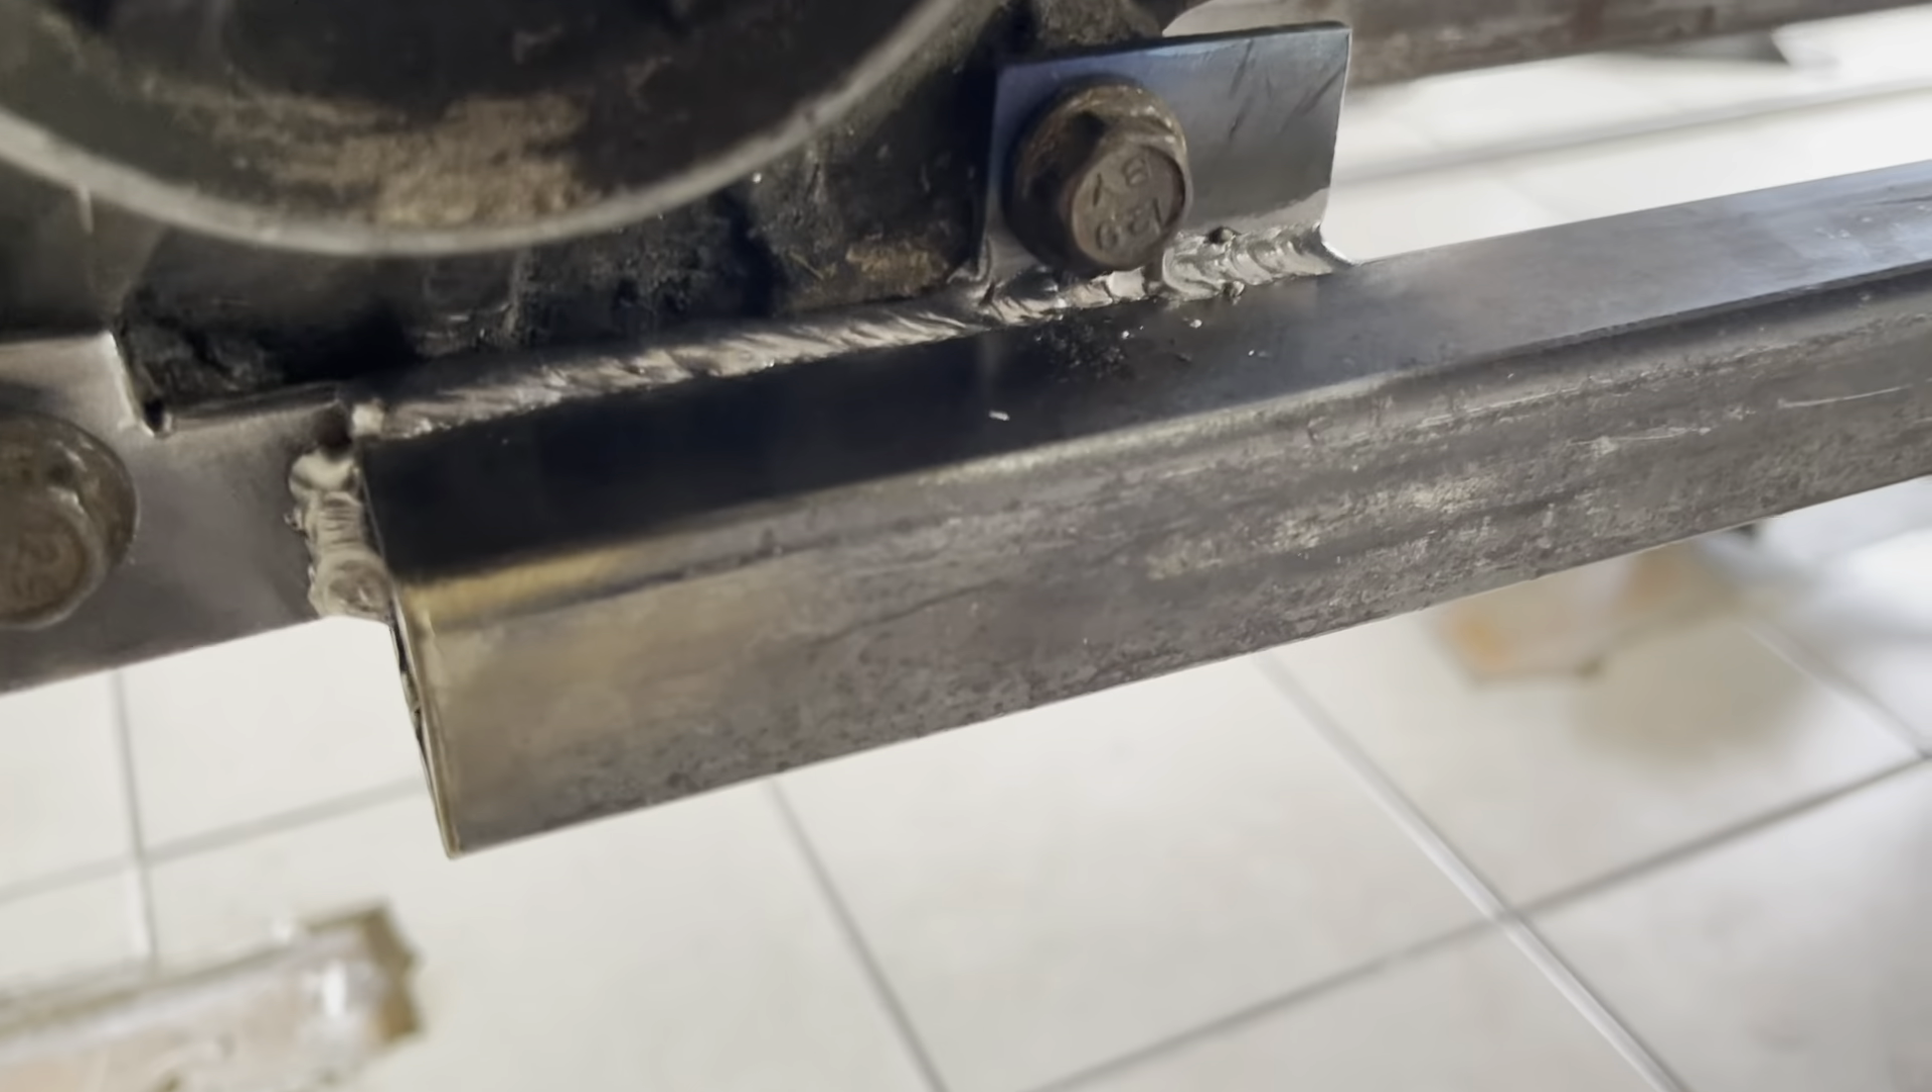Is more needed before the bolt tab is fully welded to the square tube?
No.